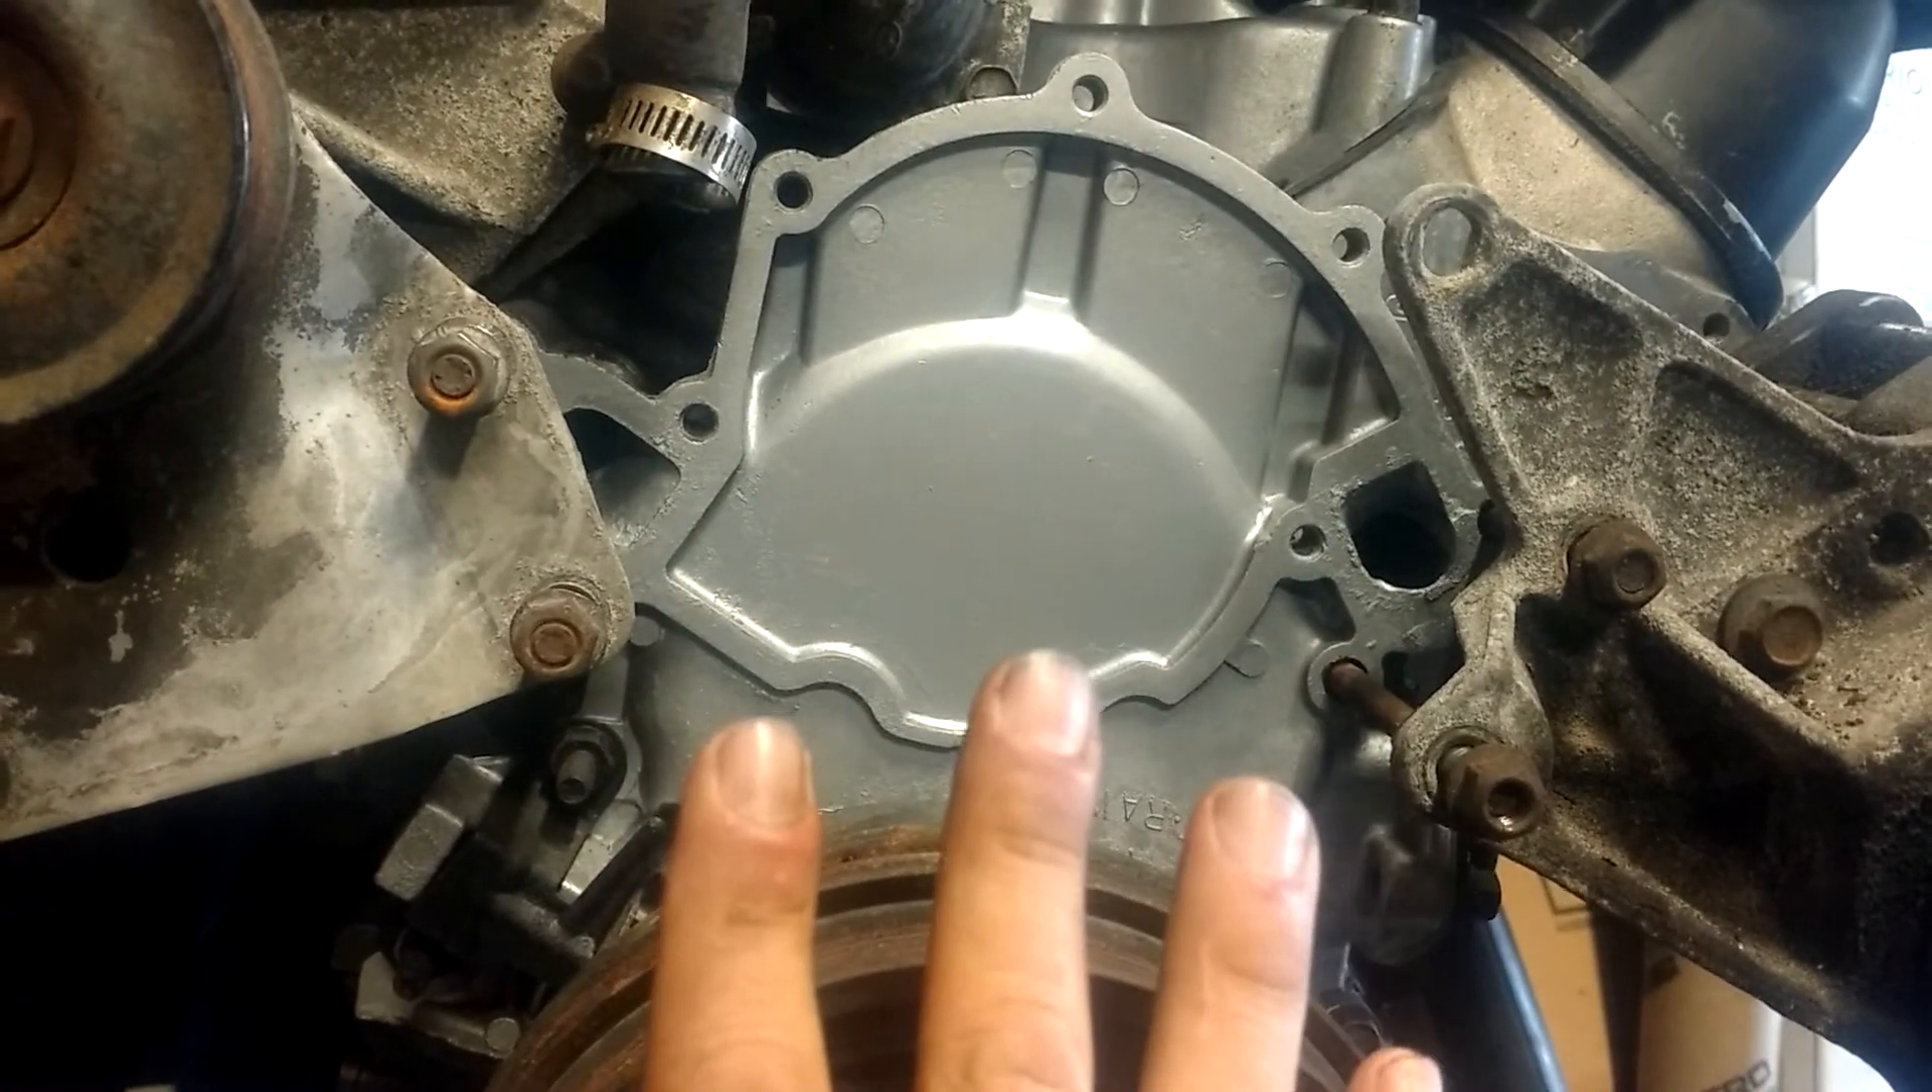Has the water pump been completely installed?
No.